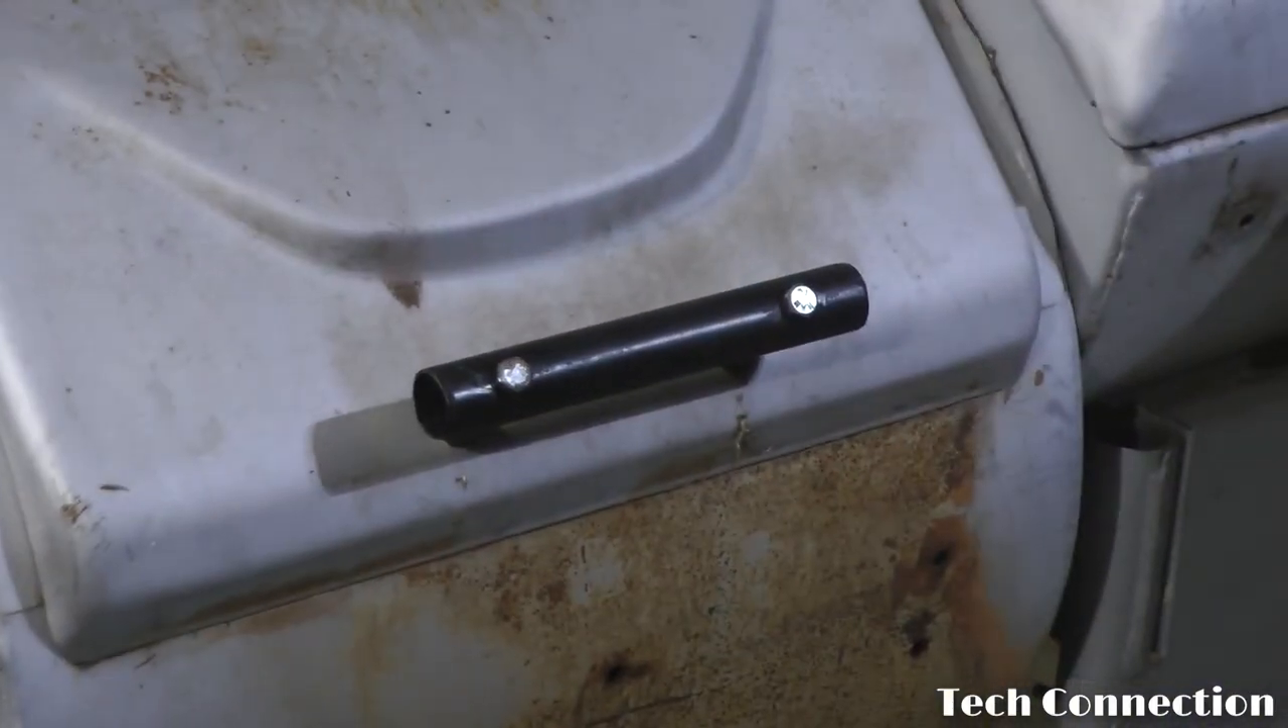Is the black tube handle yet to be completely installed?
No.